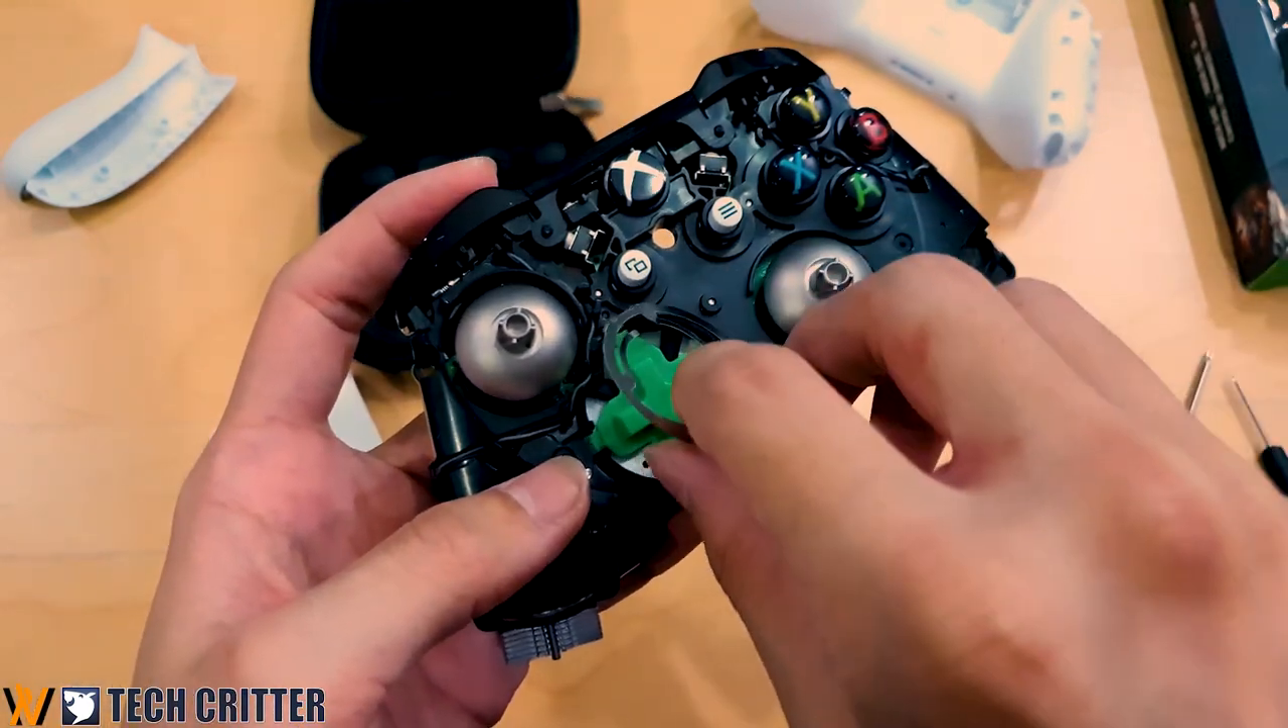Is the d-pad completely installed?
No.